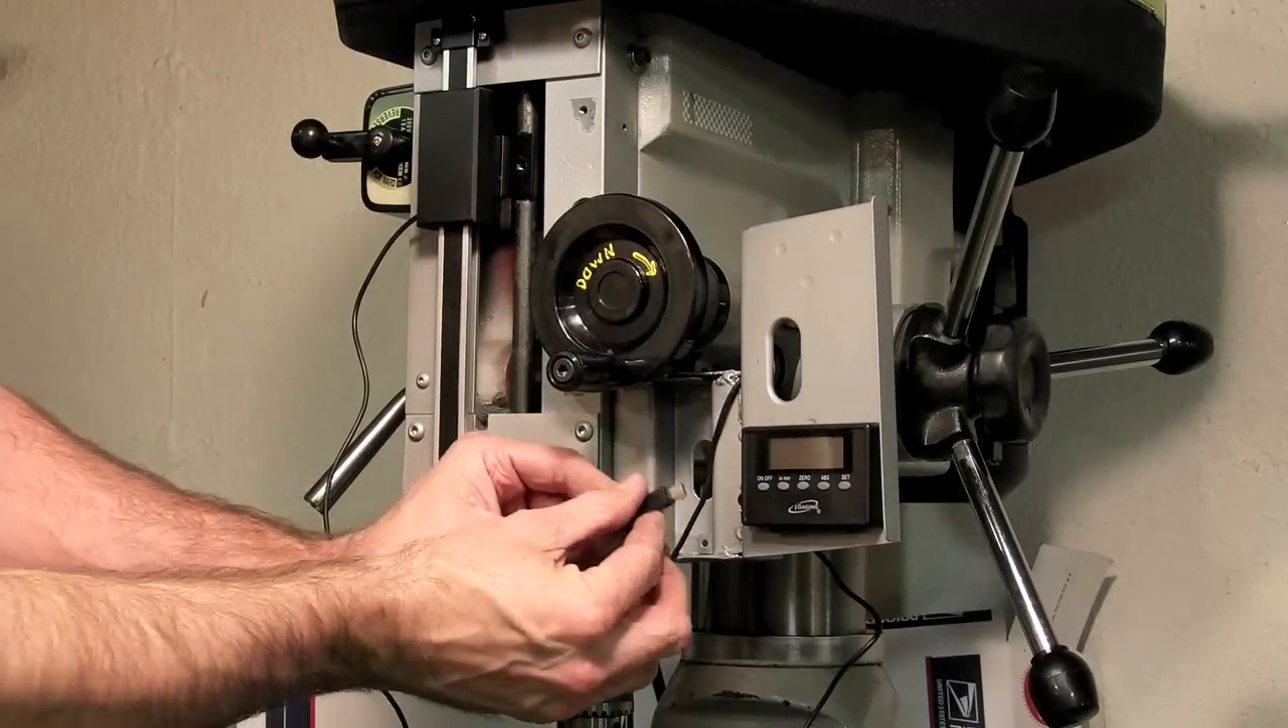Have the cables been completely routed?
No.